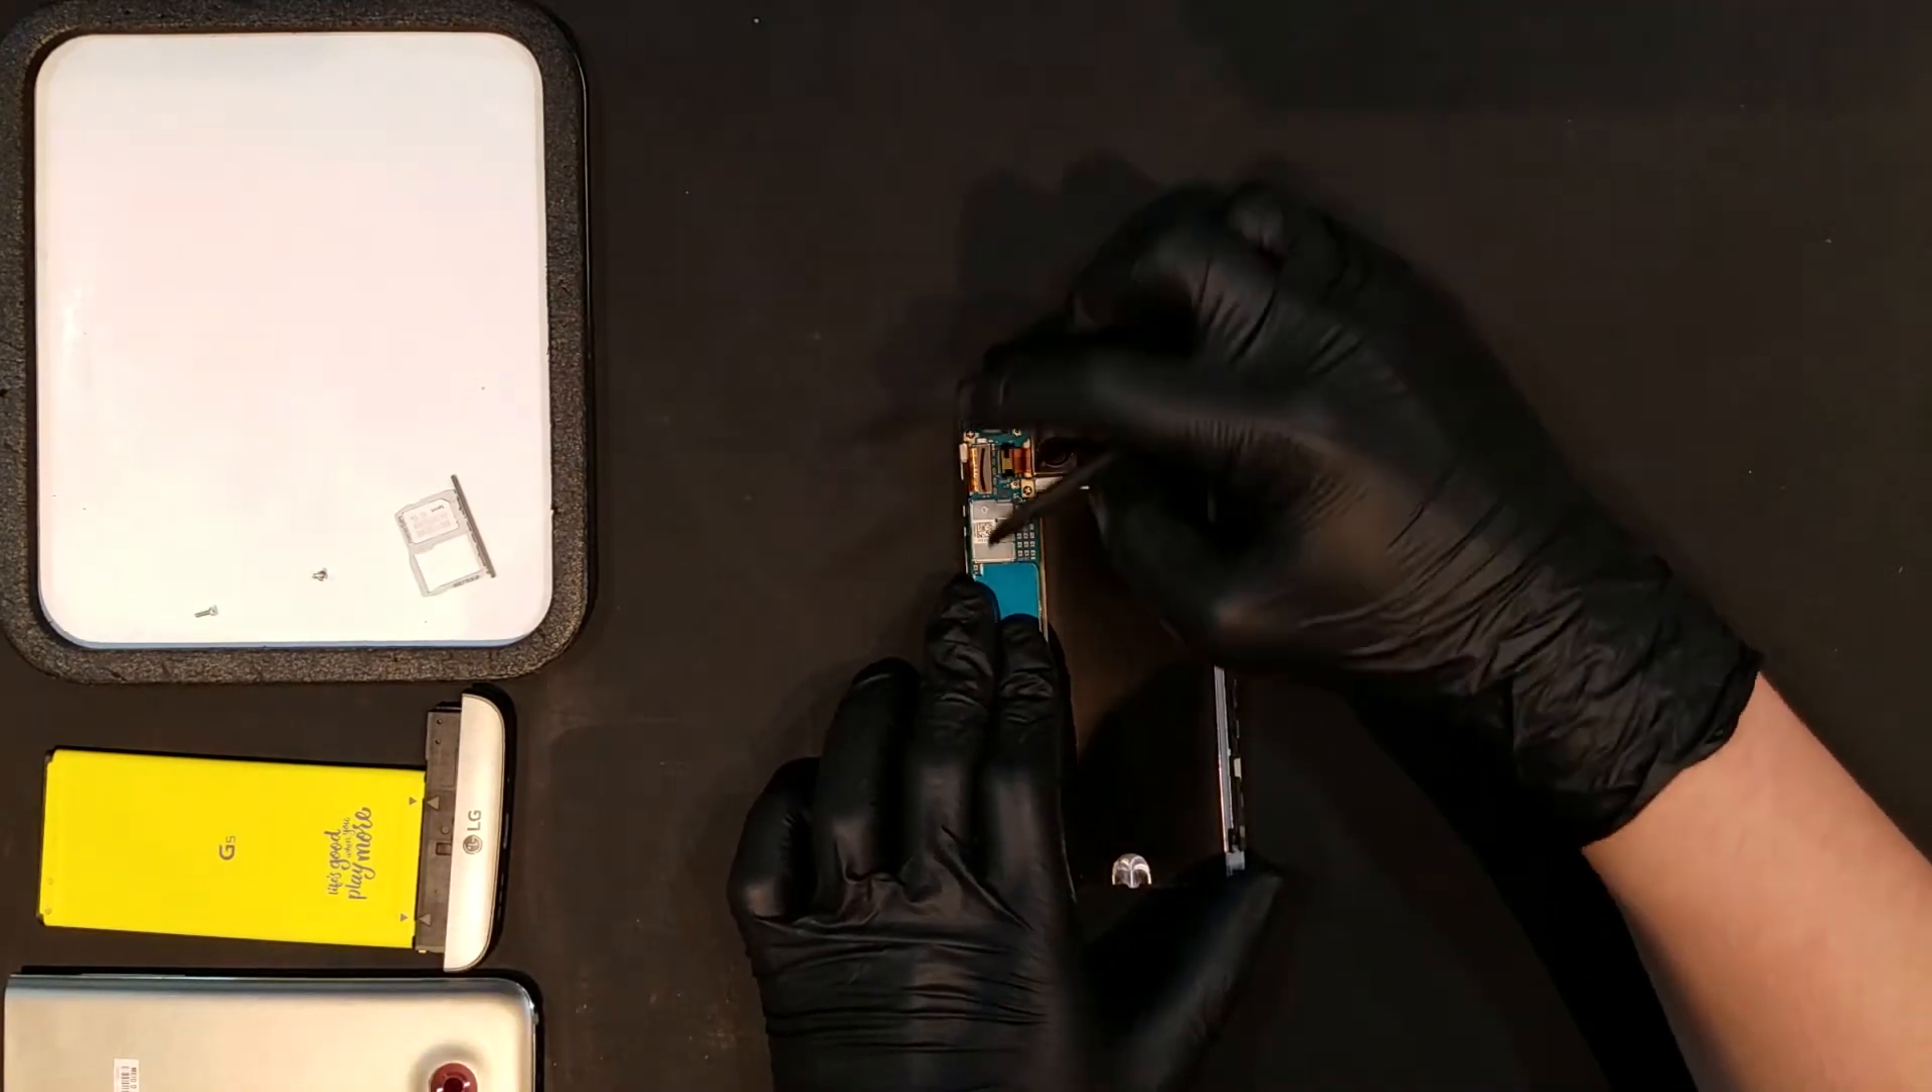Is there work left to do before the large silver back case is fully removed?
No.